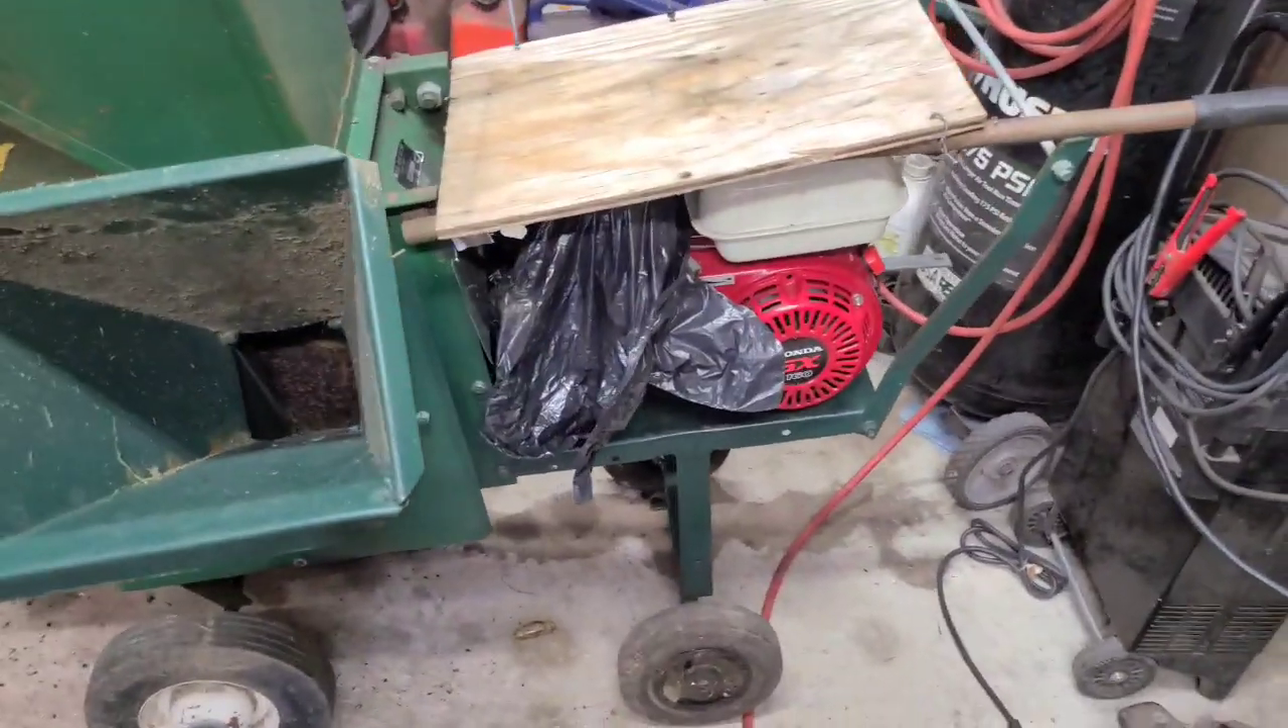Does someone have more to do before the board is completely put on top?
No.